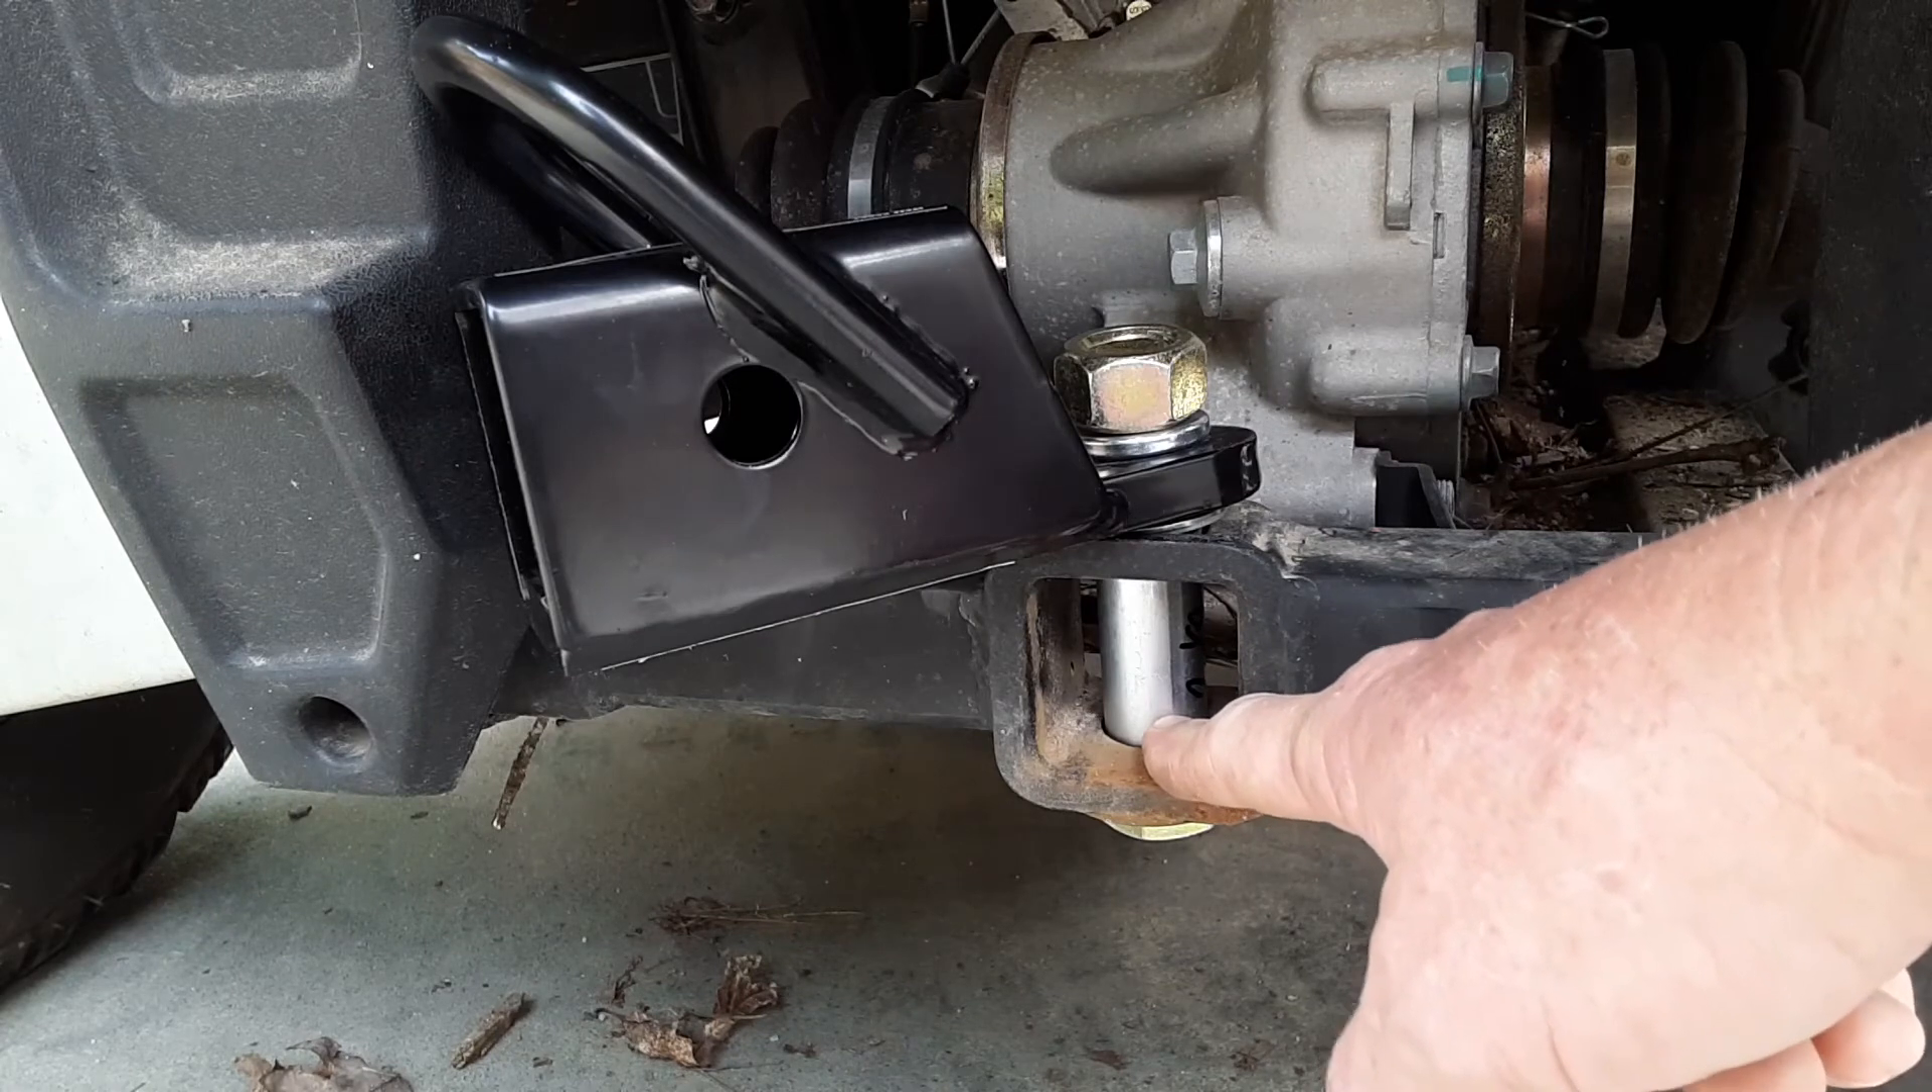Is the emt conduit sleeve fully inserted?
Yes.